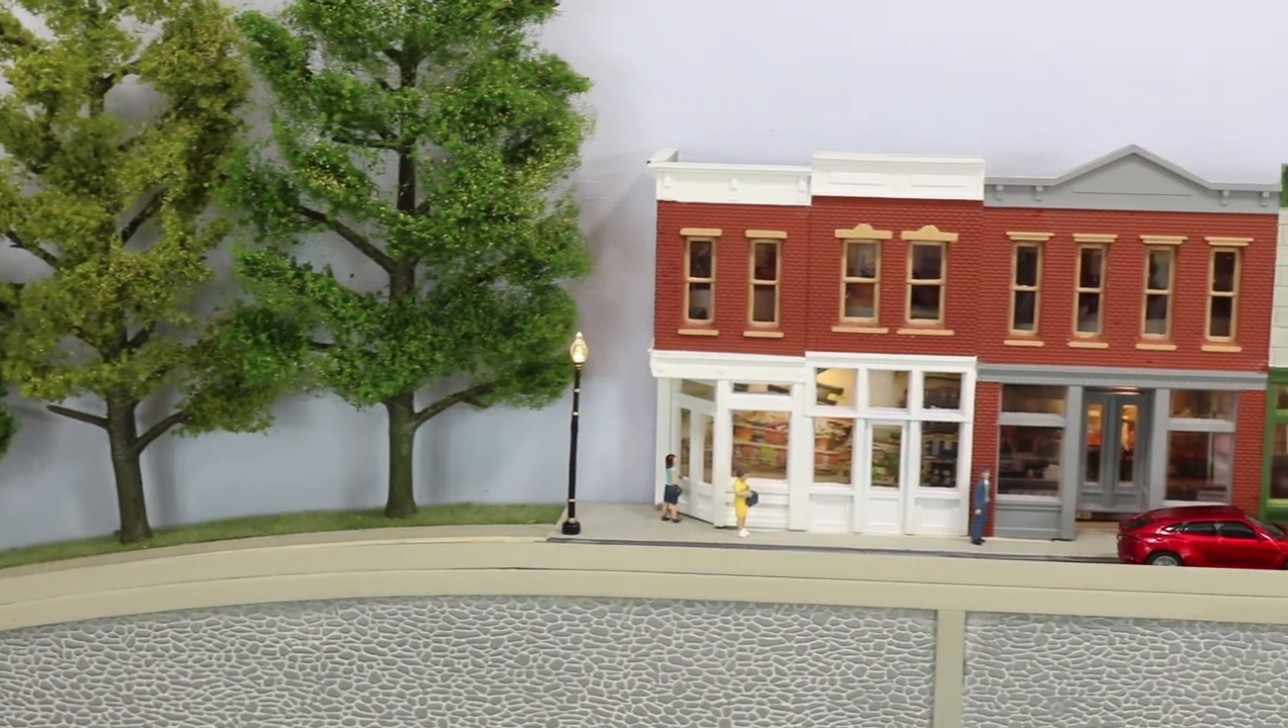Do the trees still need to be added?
No.